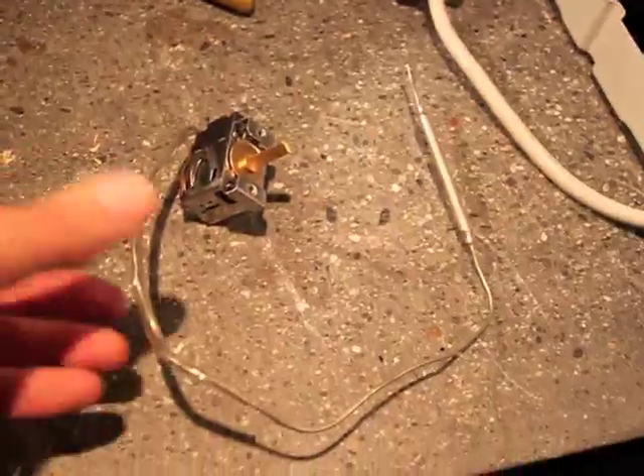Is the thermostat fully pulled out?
Yes.